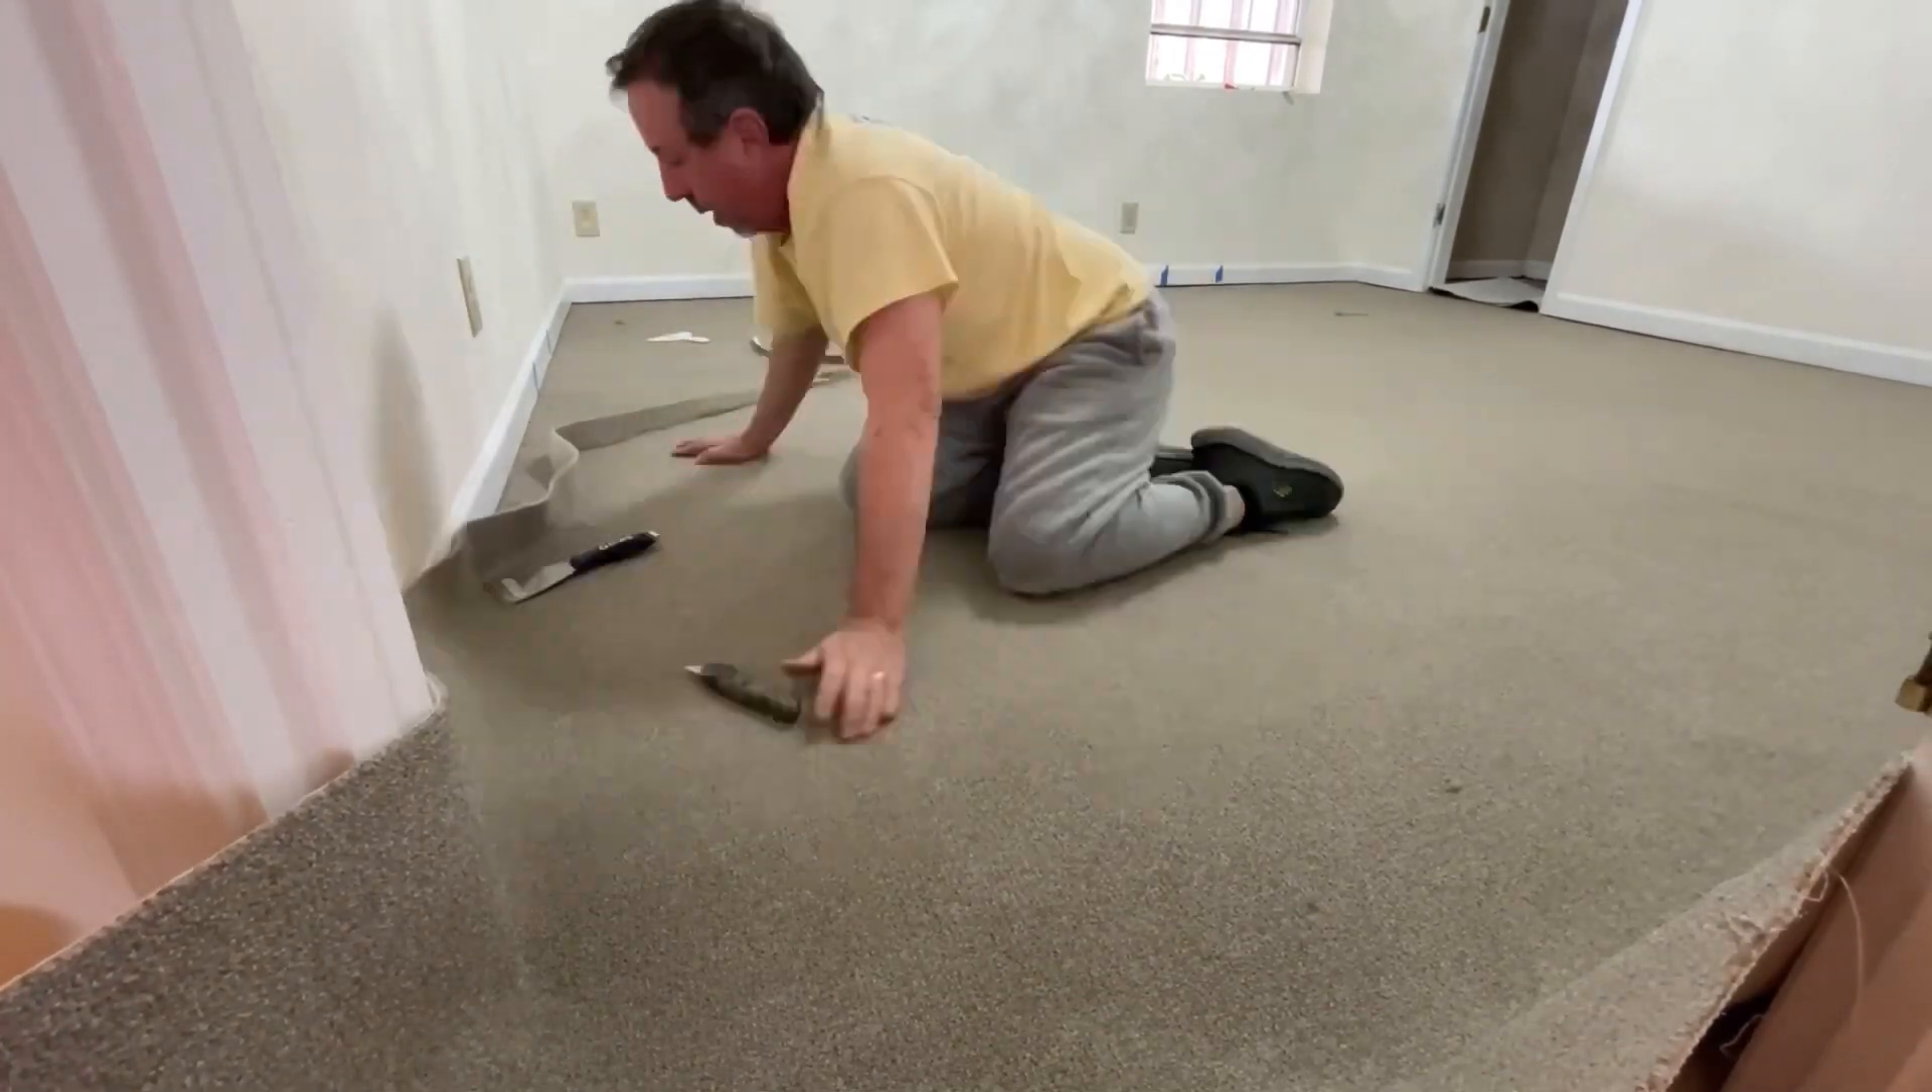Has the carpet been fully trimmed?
No.